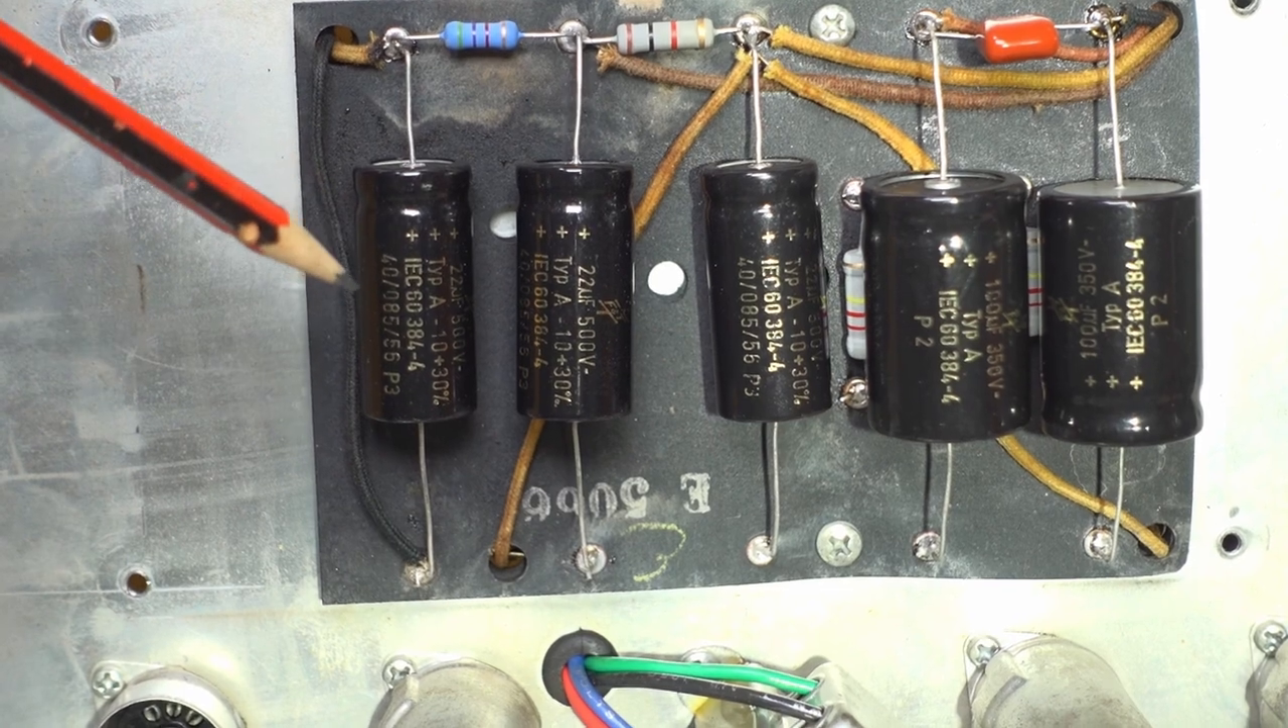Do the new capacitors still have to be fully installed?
No.